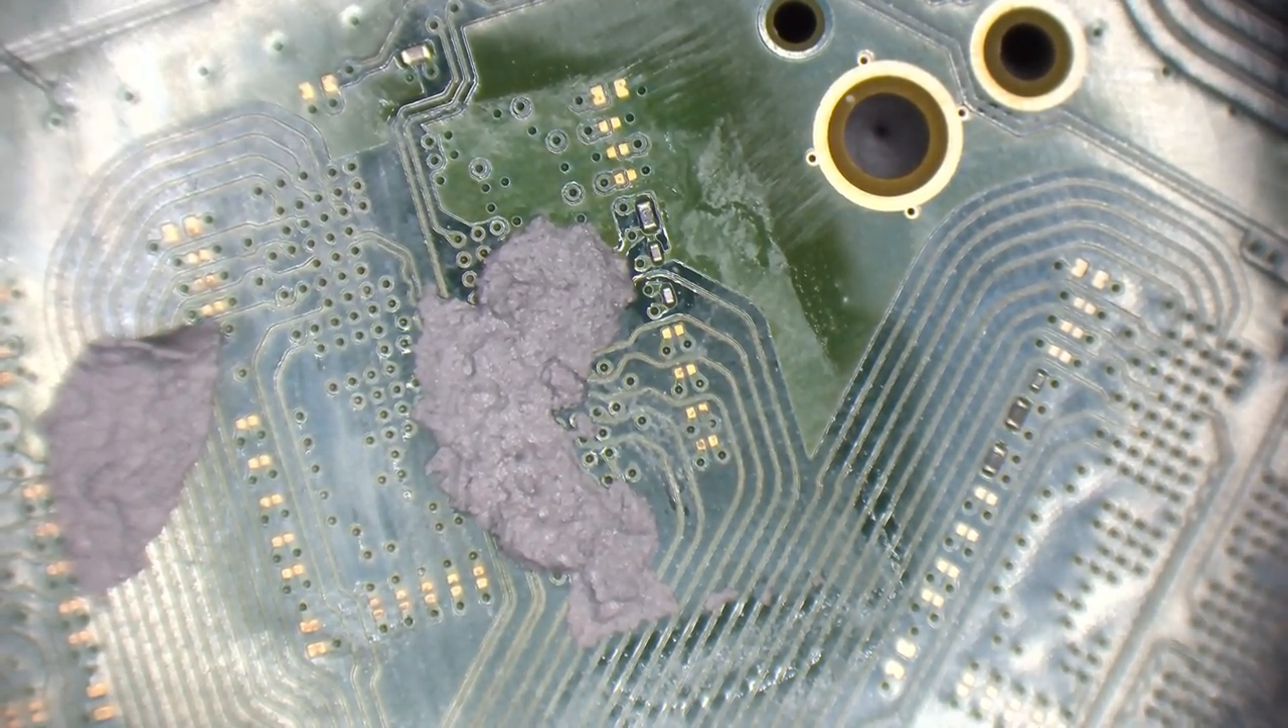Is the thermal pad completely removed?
No.